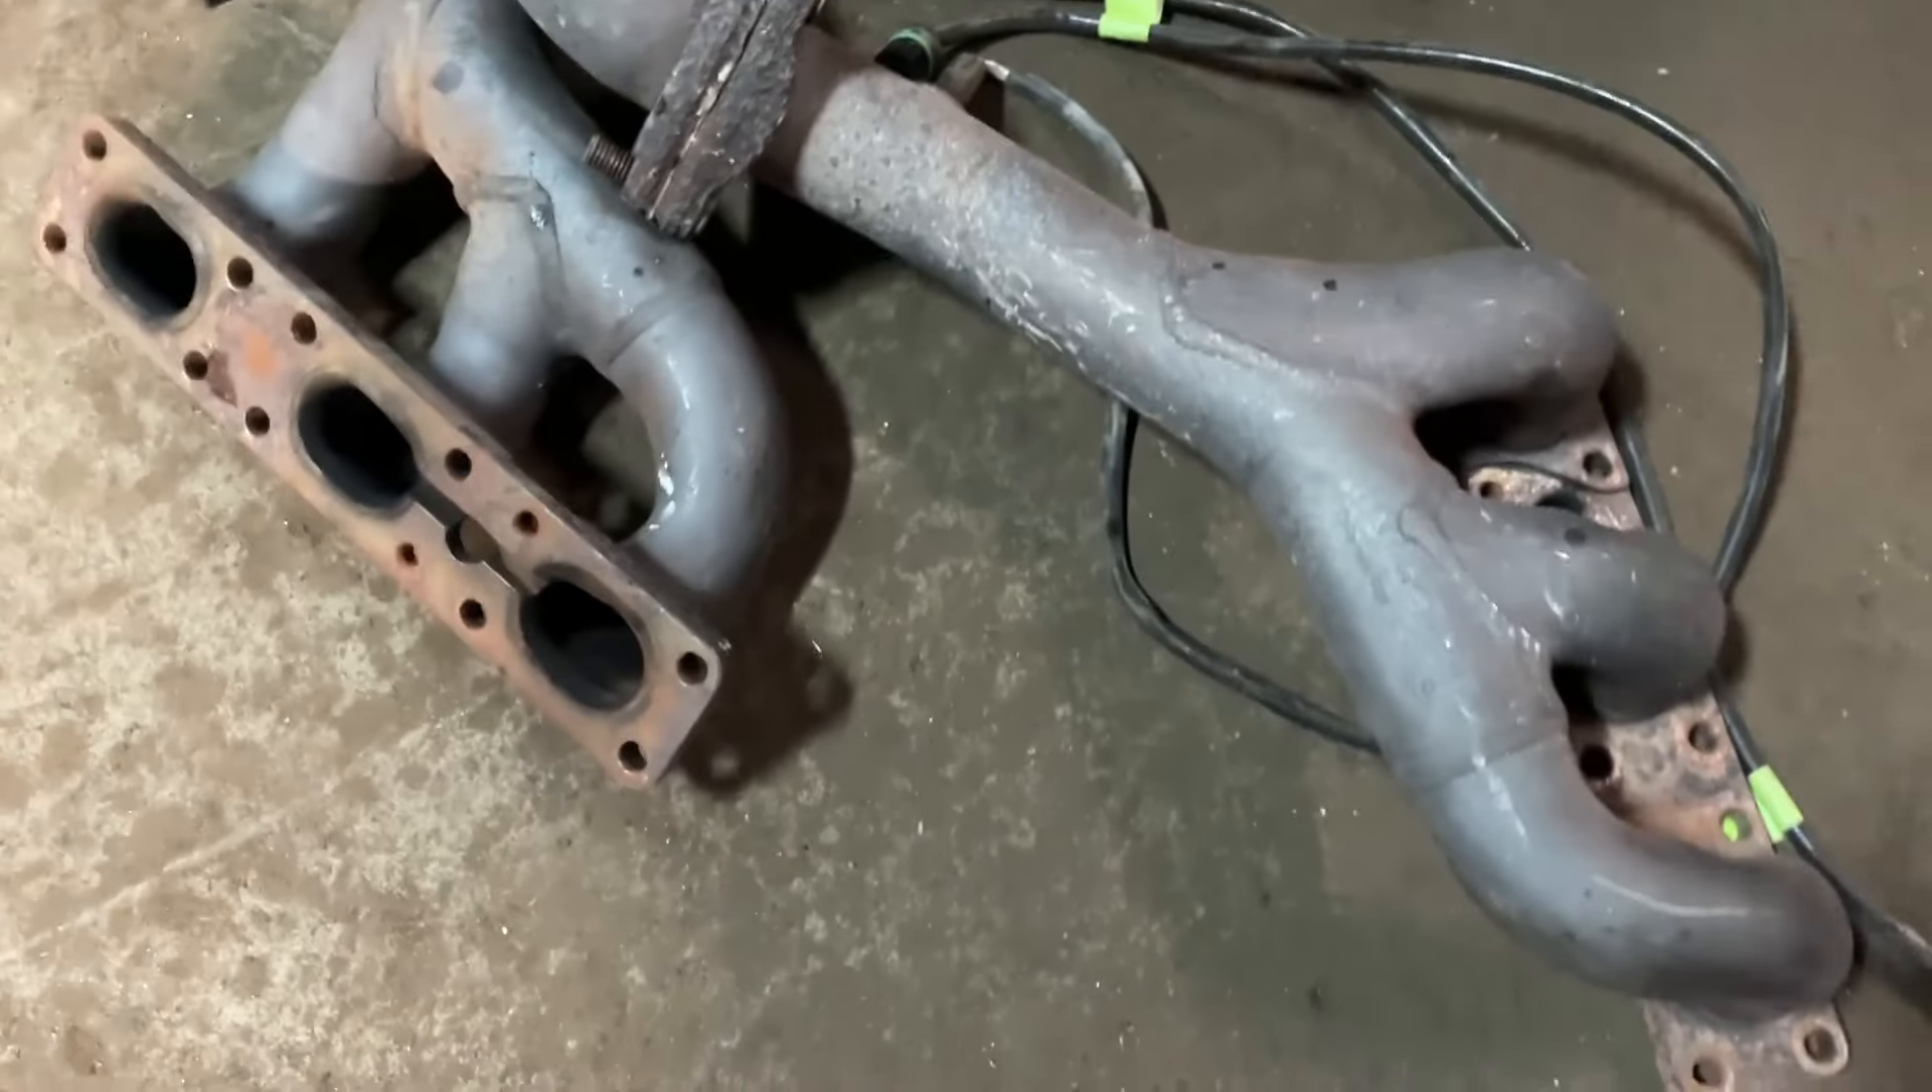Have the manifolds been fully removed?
Yes.